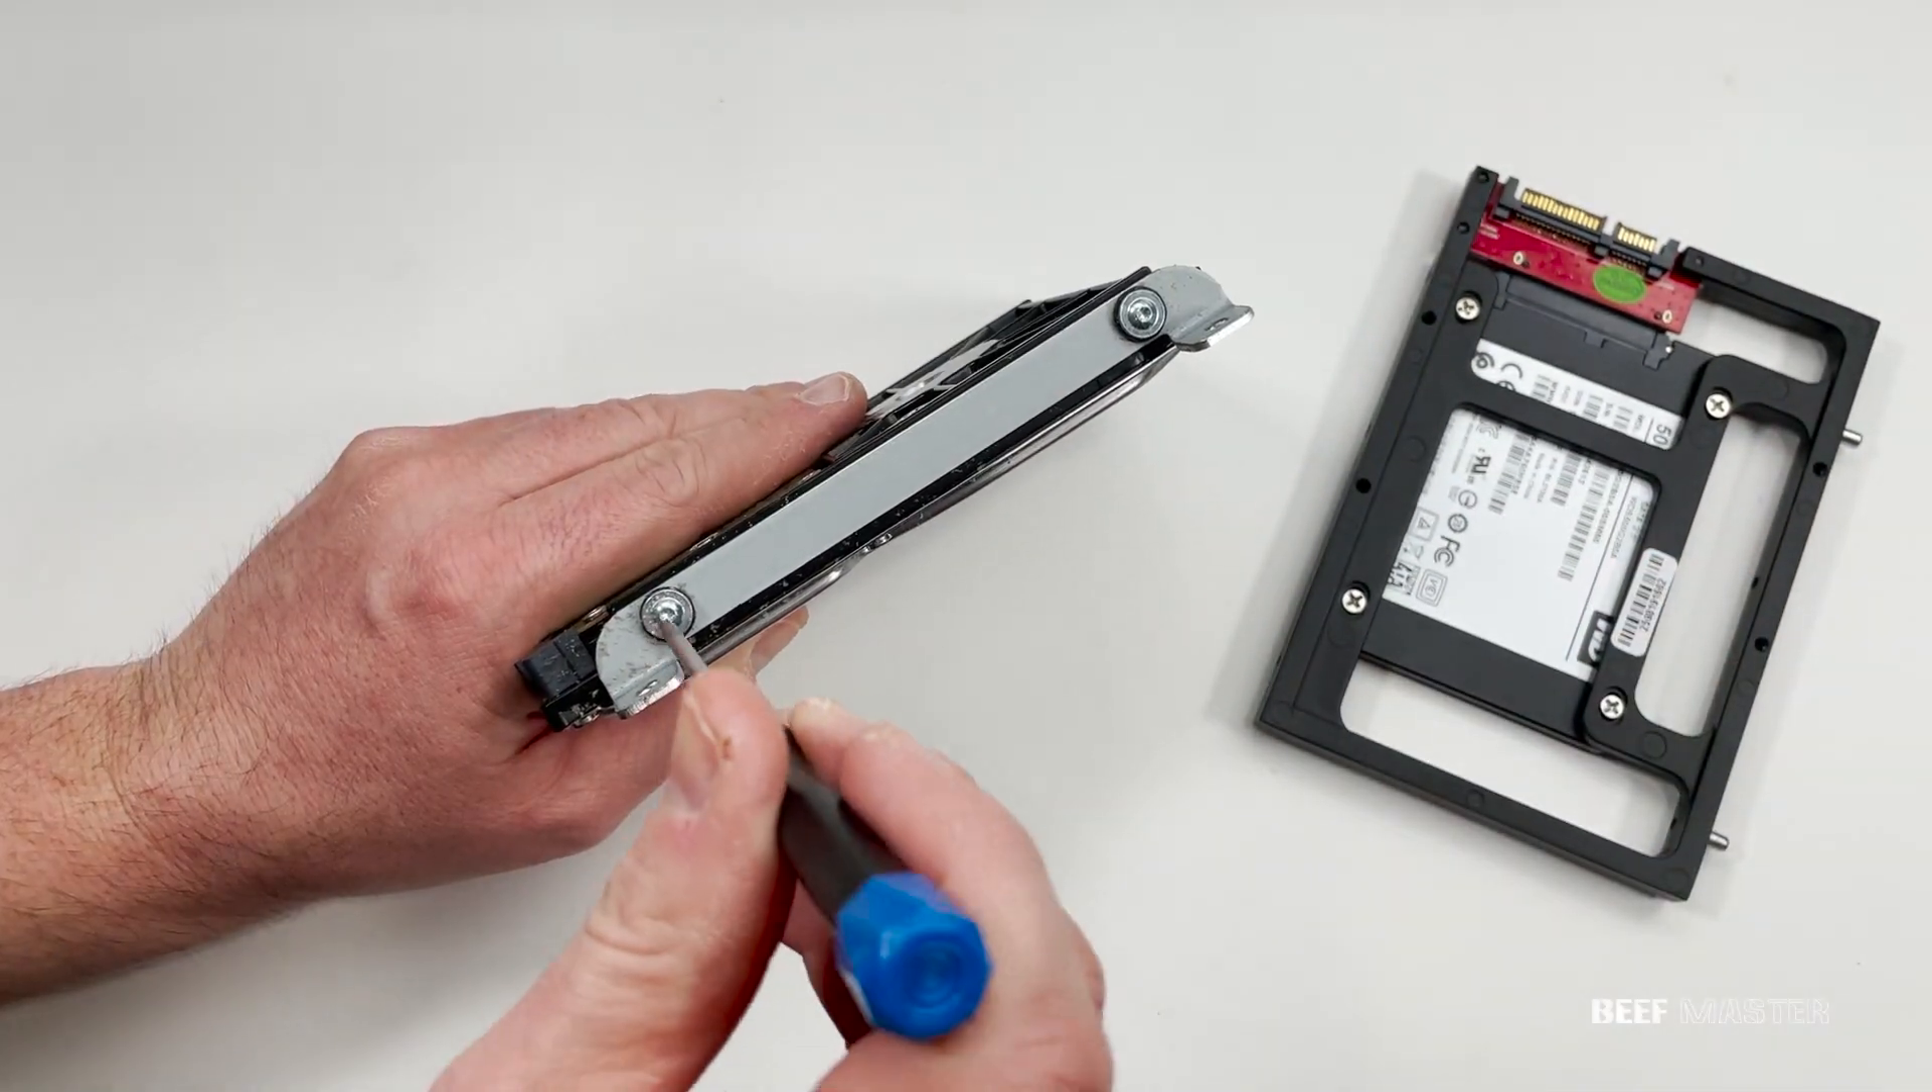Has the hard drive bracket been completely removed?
No.